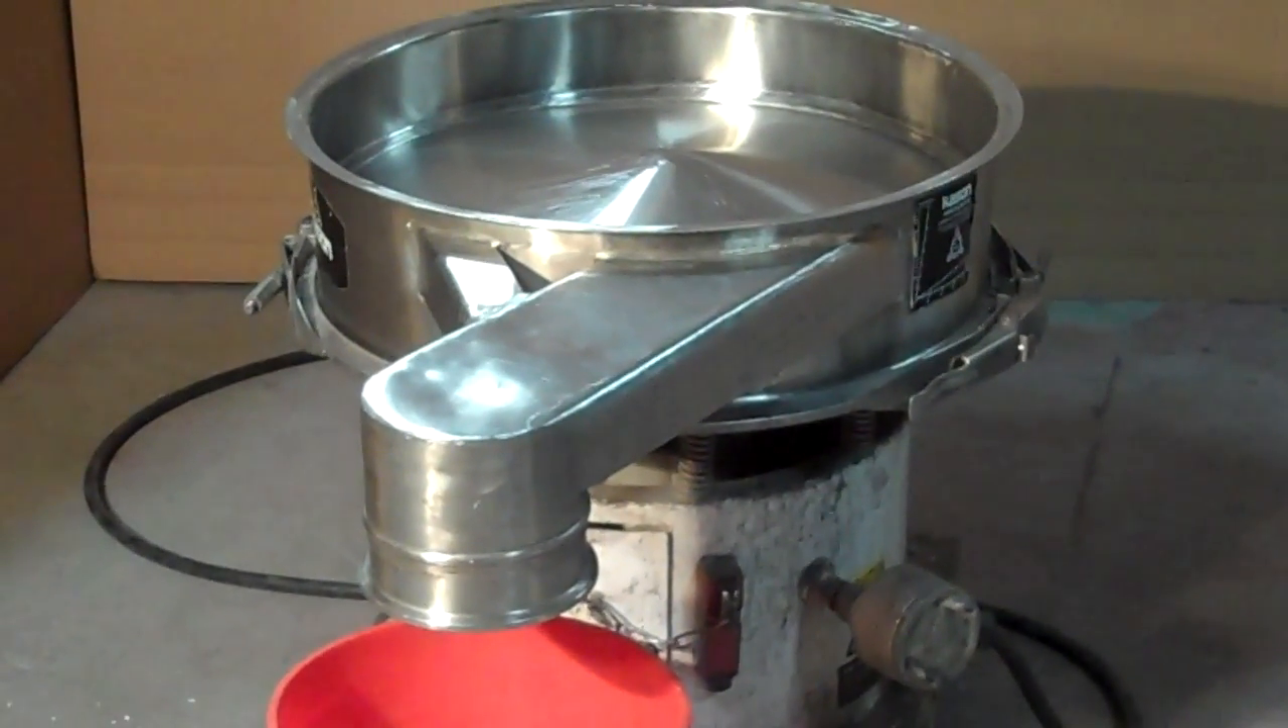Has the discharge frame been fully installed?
Yes.